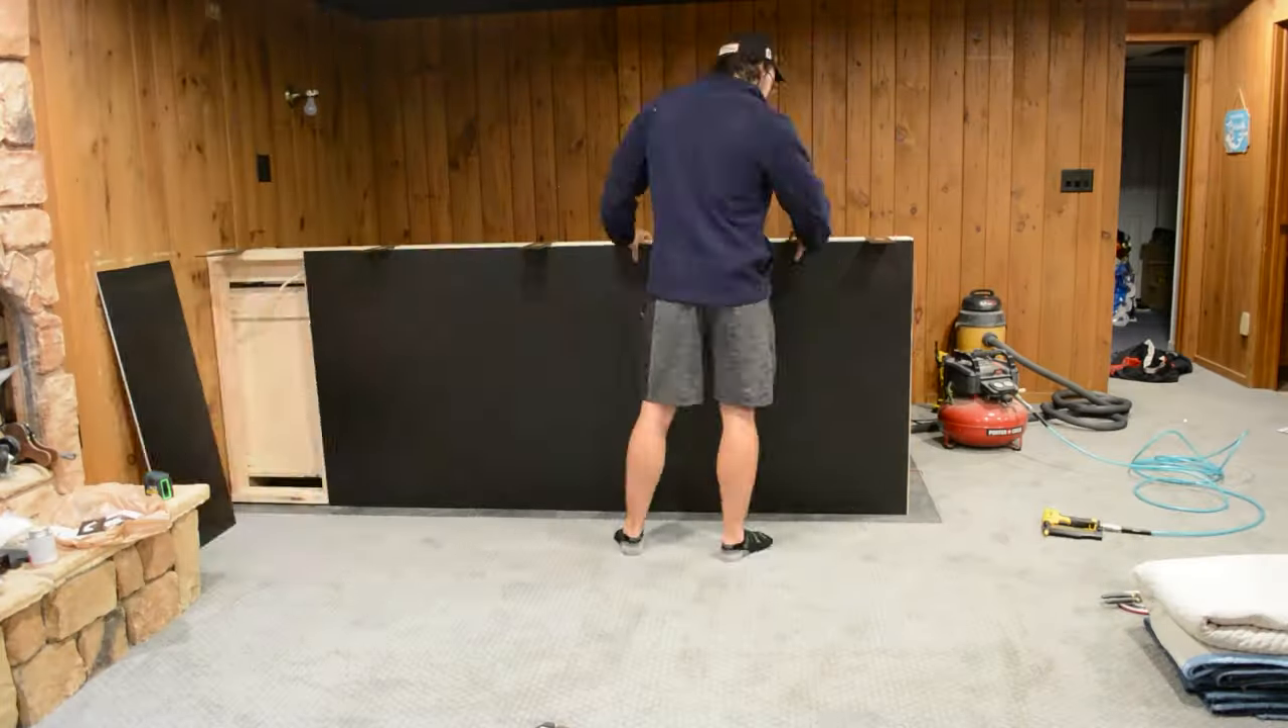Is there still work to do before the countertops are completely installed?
Yes.